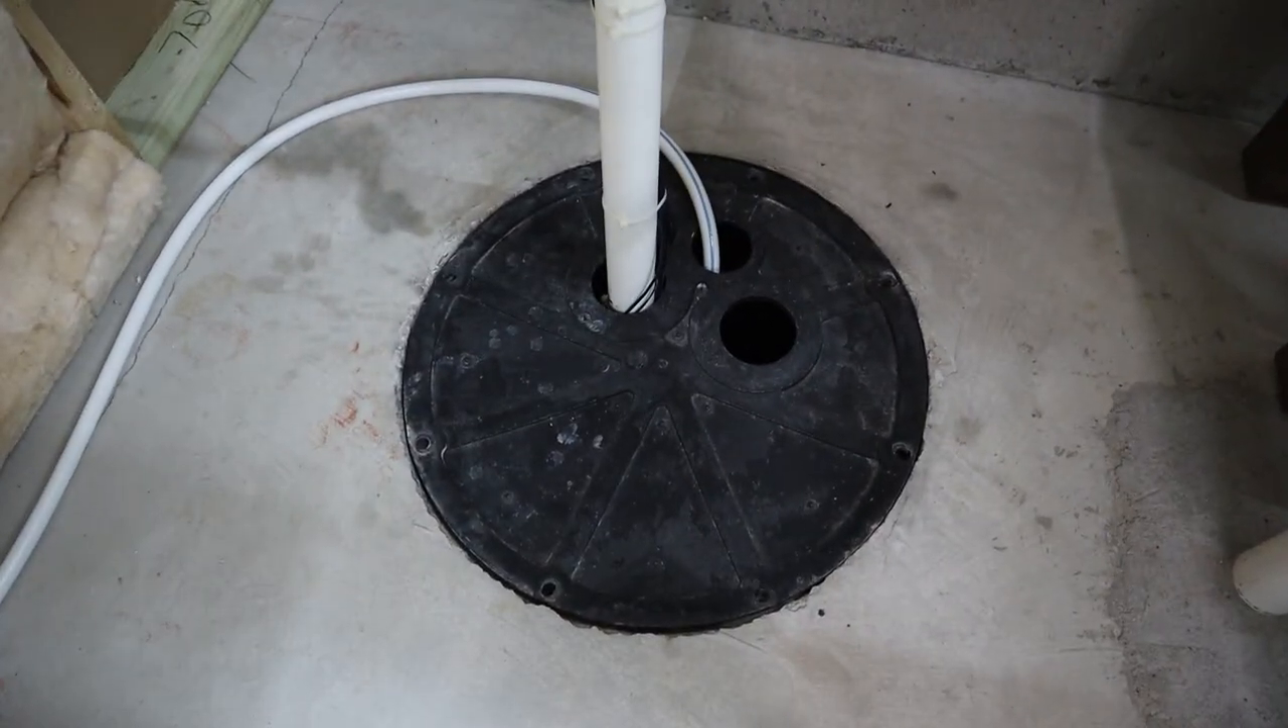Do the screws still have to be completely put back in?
Yes.